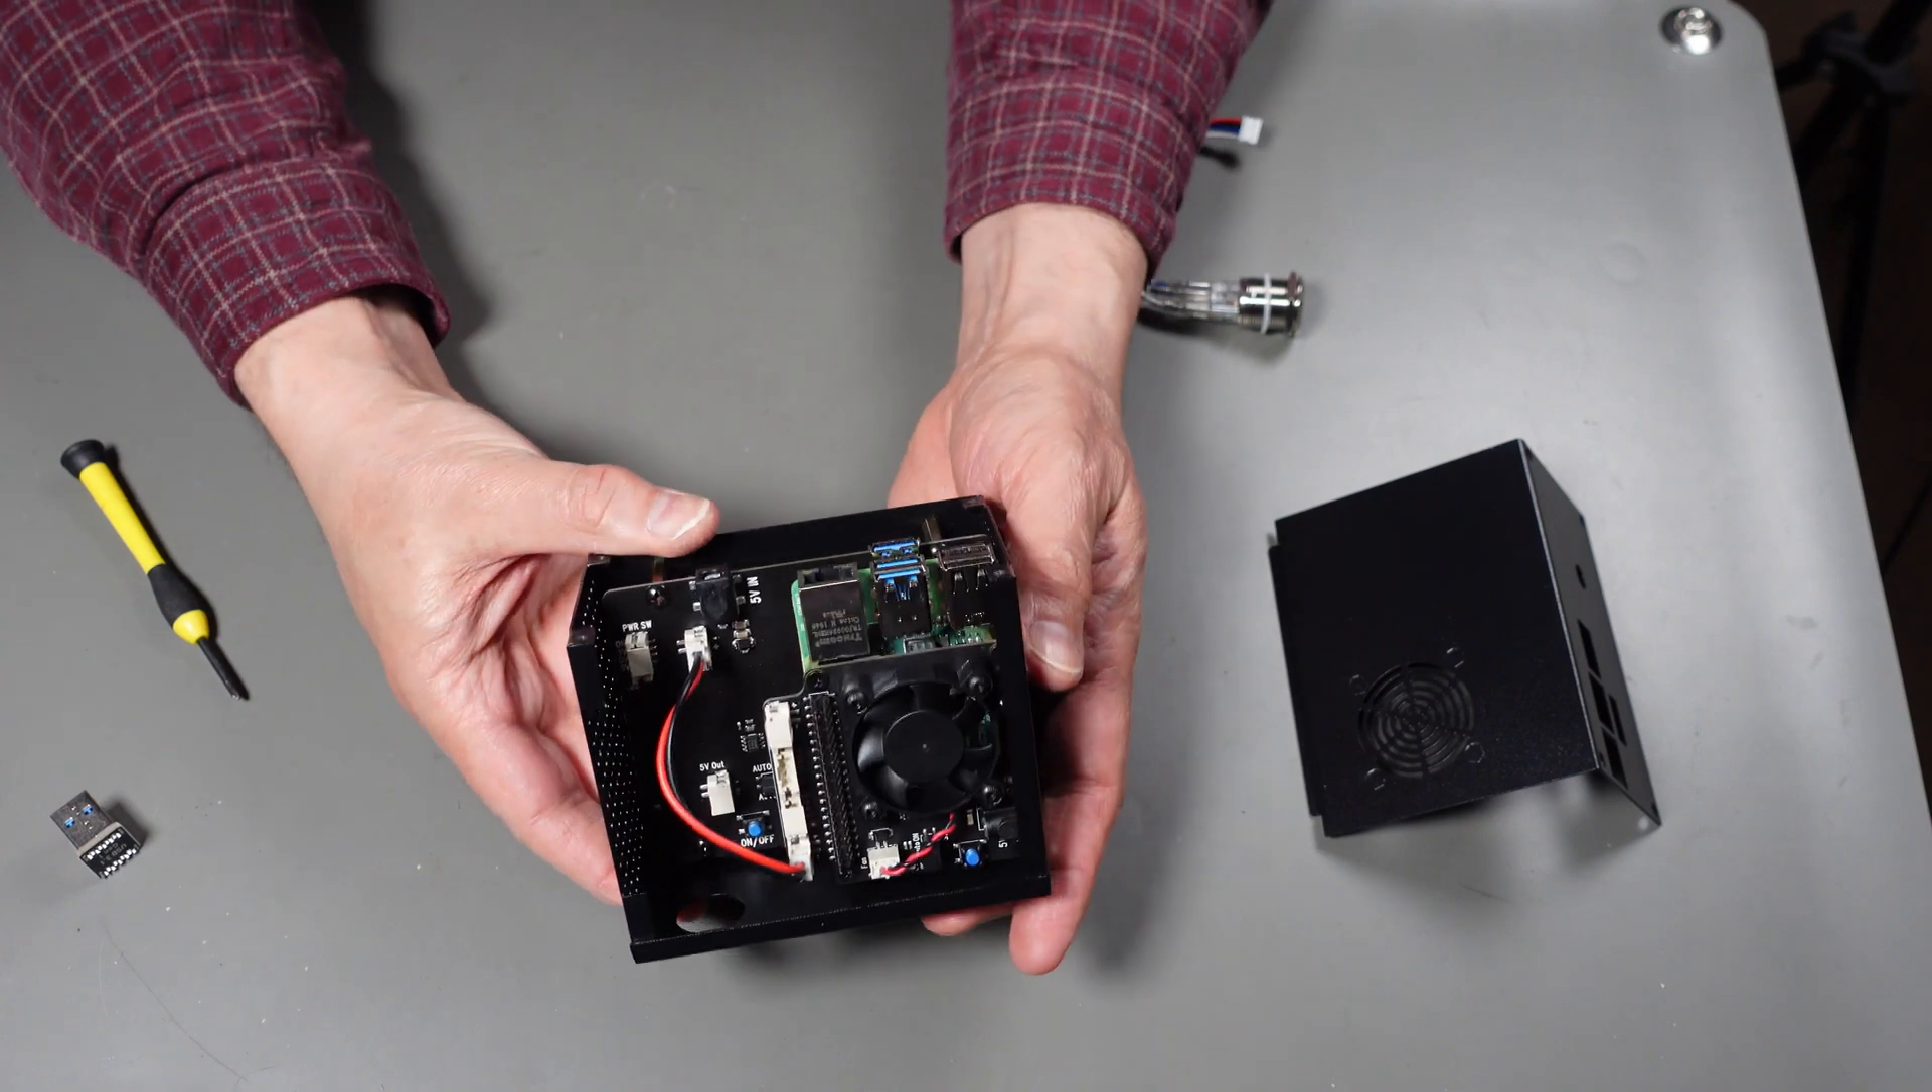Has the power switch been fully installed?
No.